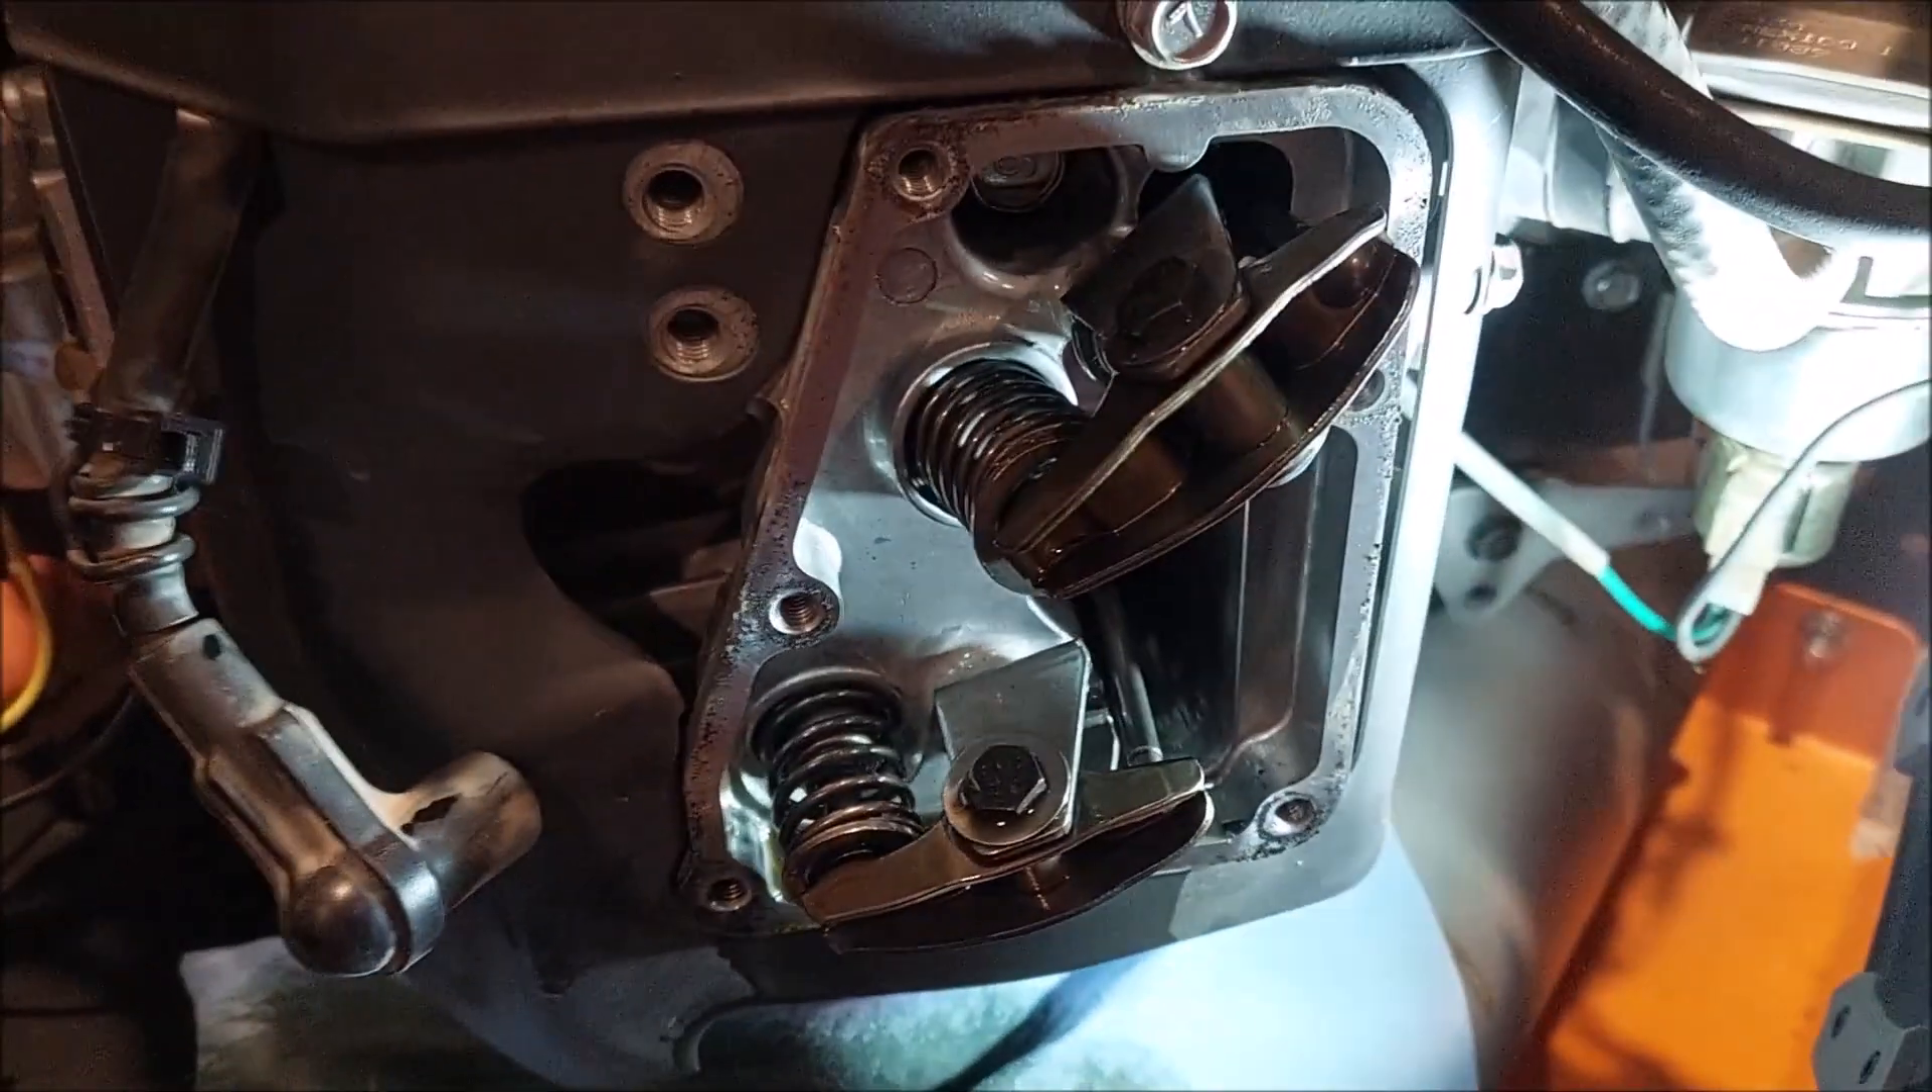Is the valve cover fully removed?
Yes.